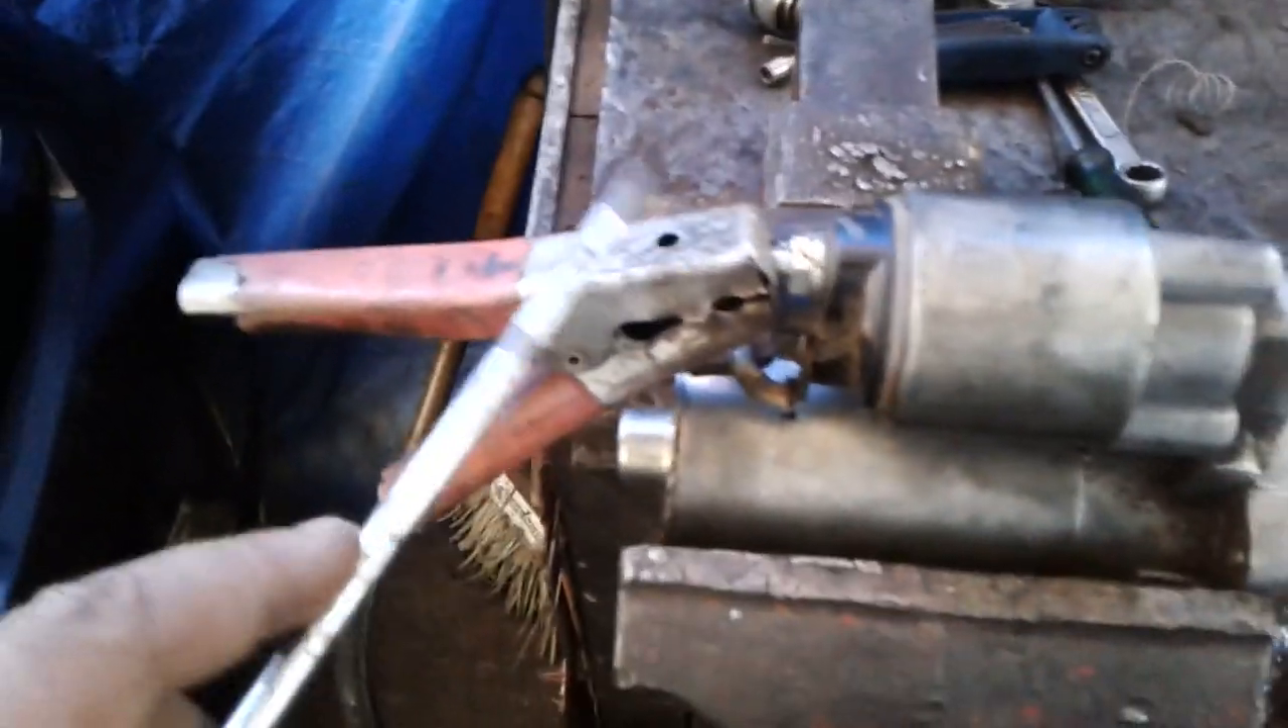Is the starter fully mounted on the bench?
Yes.